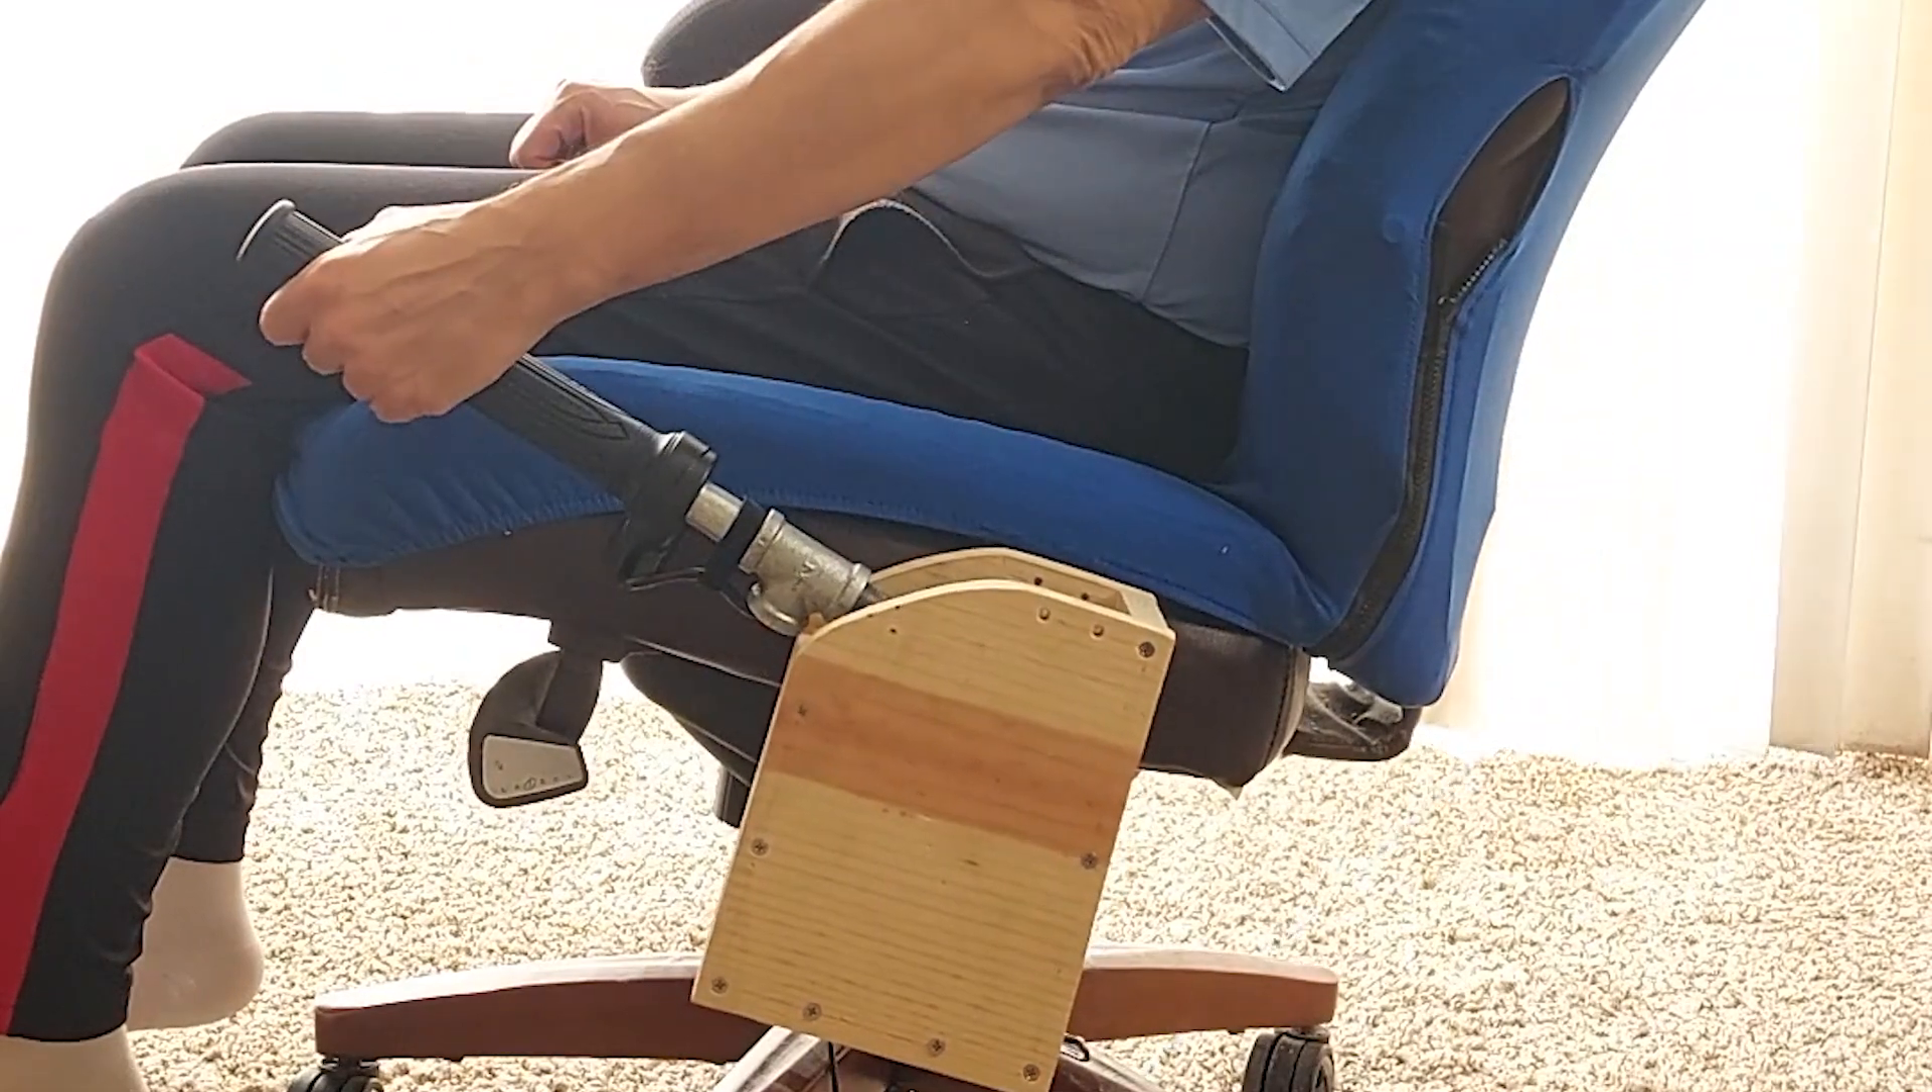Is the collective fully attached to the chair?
Yes.